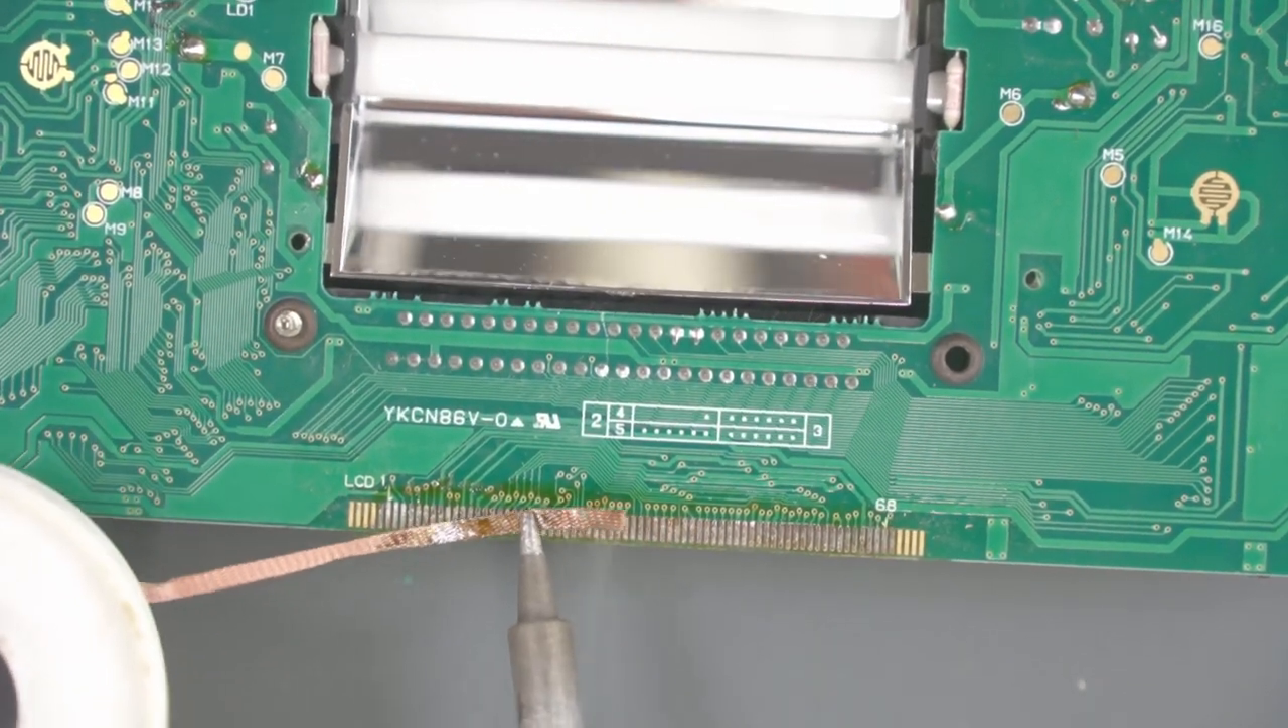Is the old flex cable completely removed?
Yes.